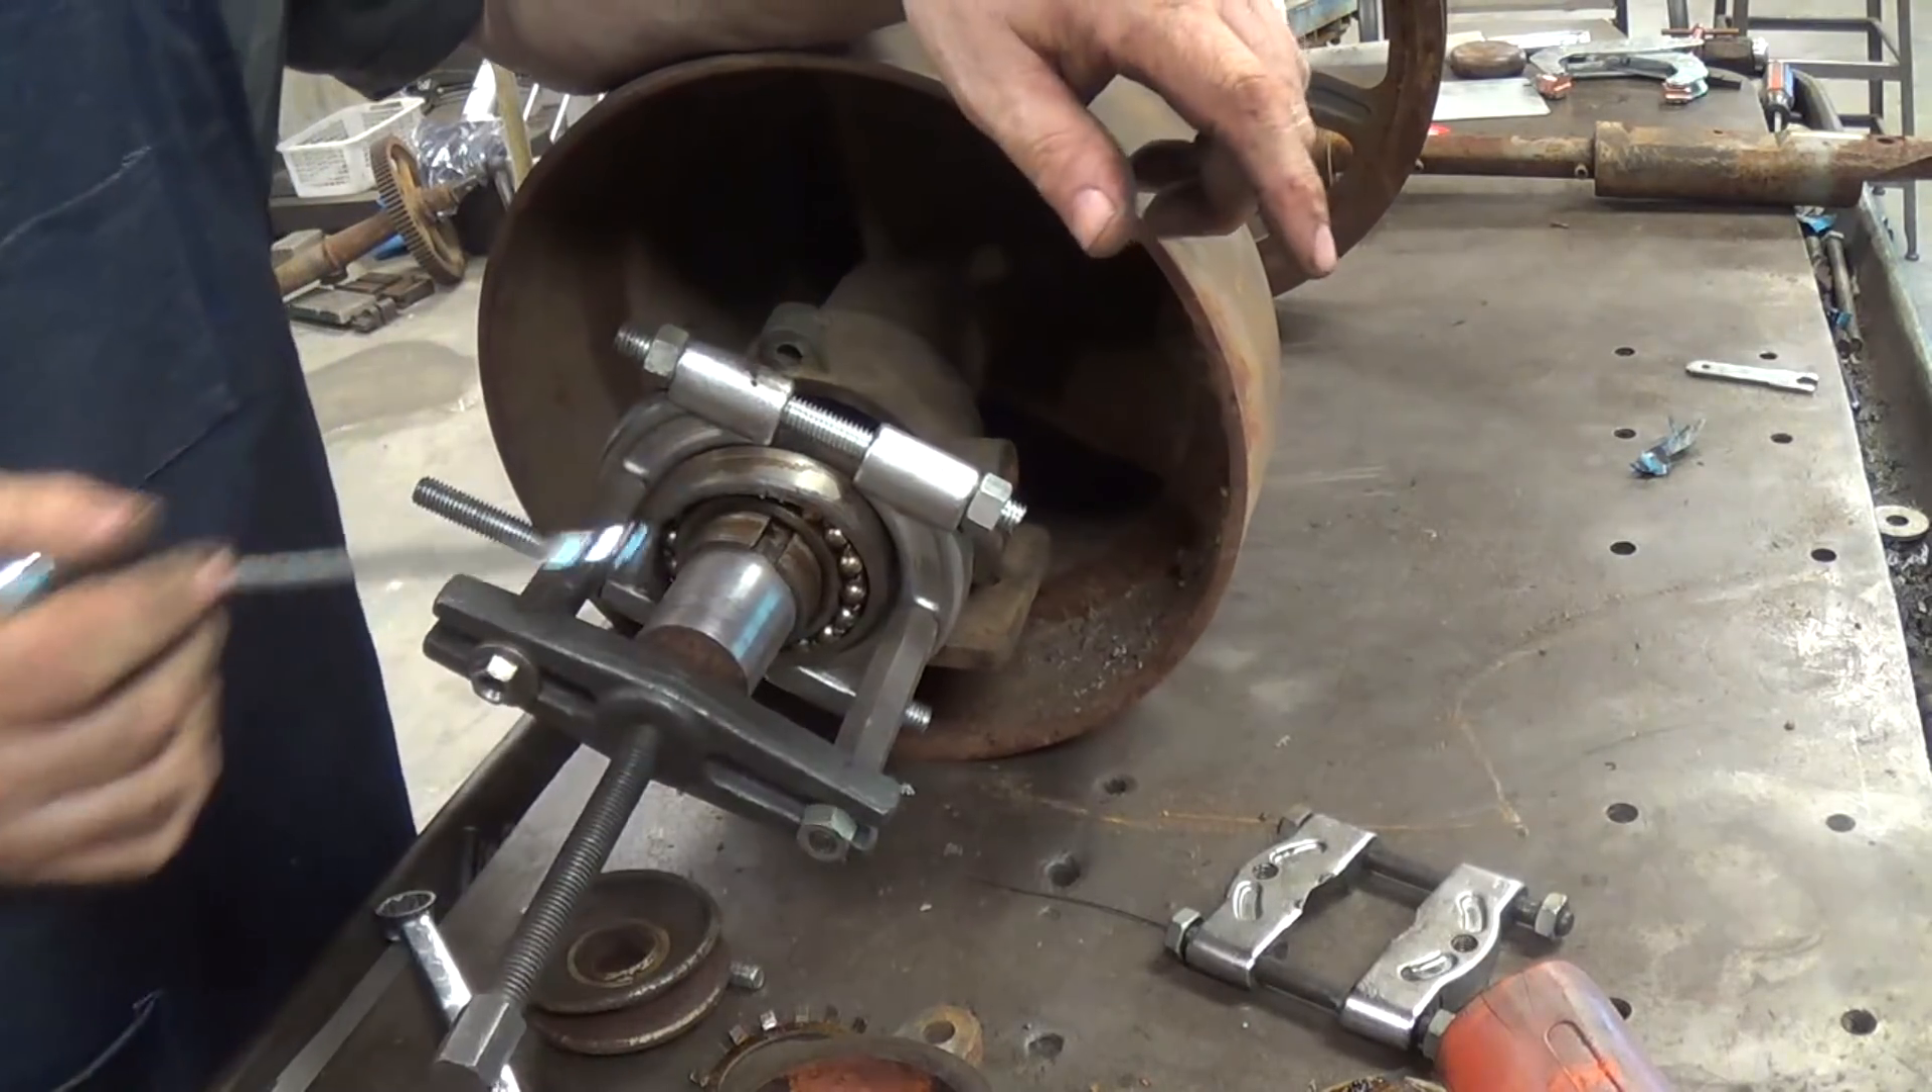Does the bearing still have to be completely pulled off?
Yes.